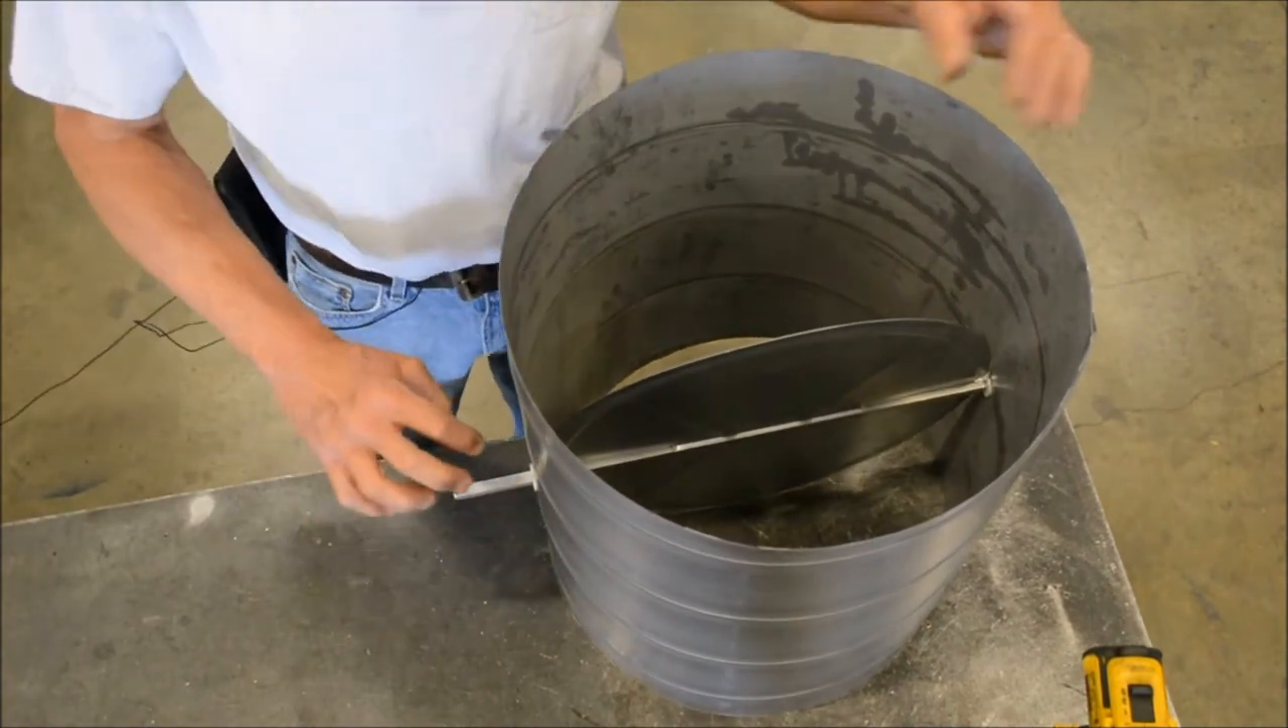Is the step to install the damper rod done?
Yes.